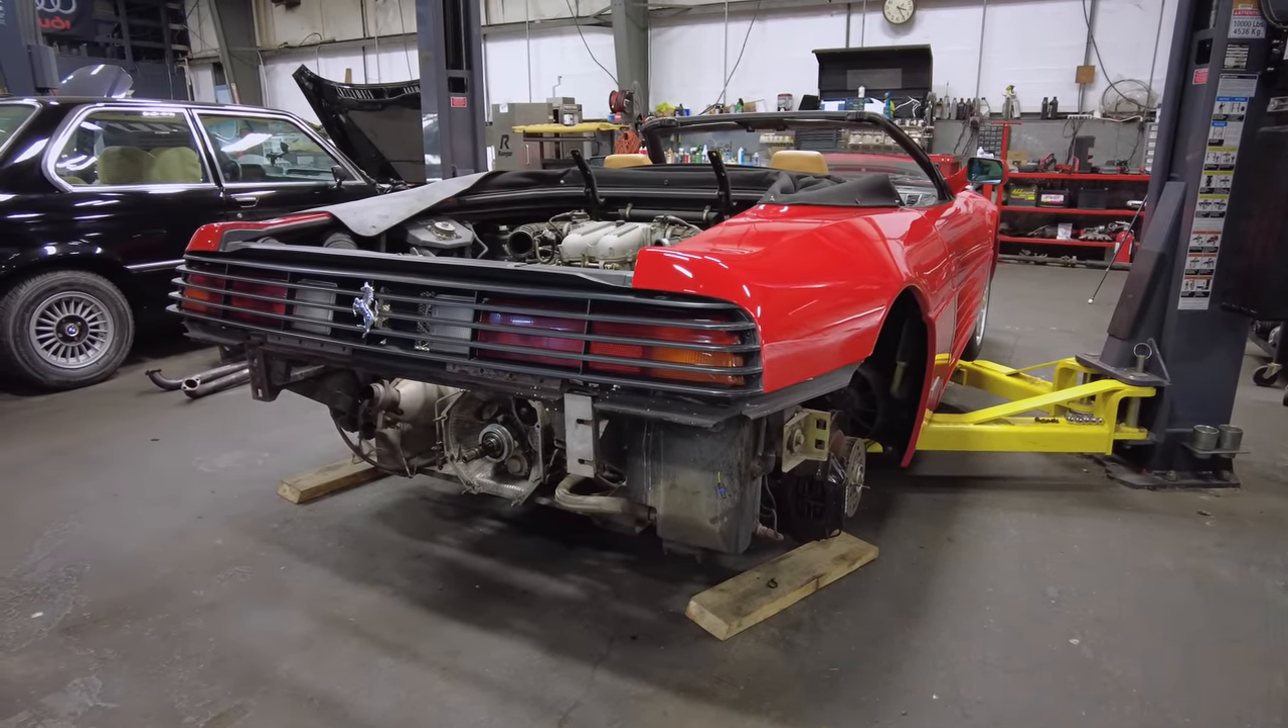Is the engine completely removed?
No.